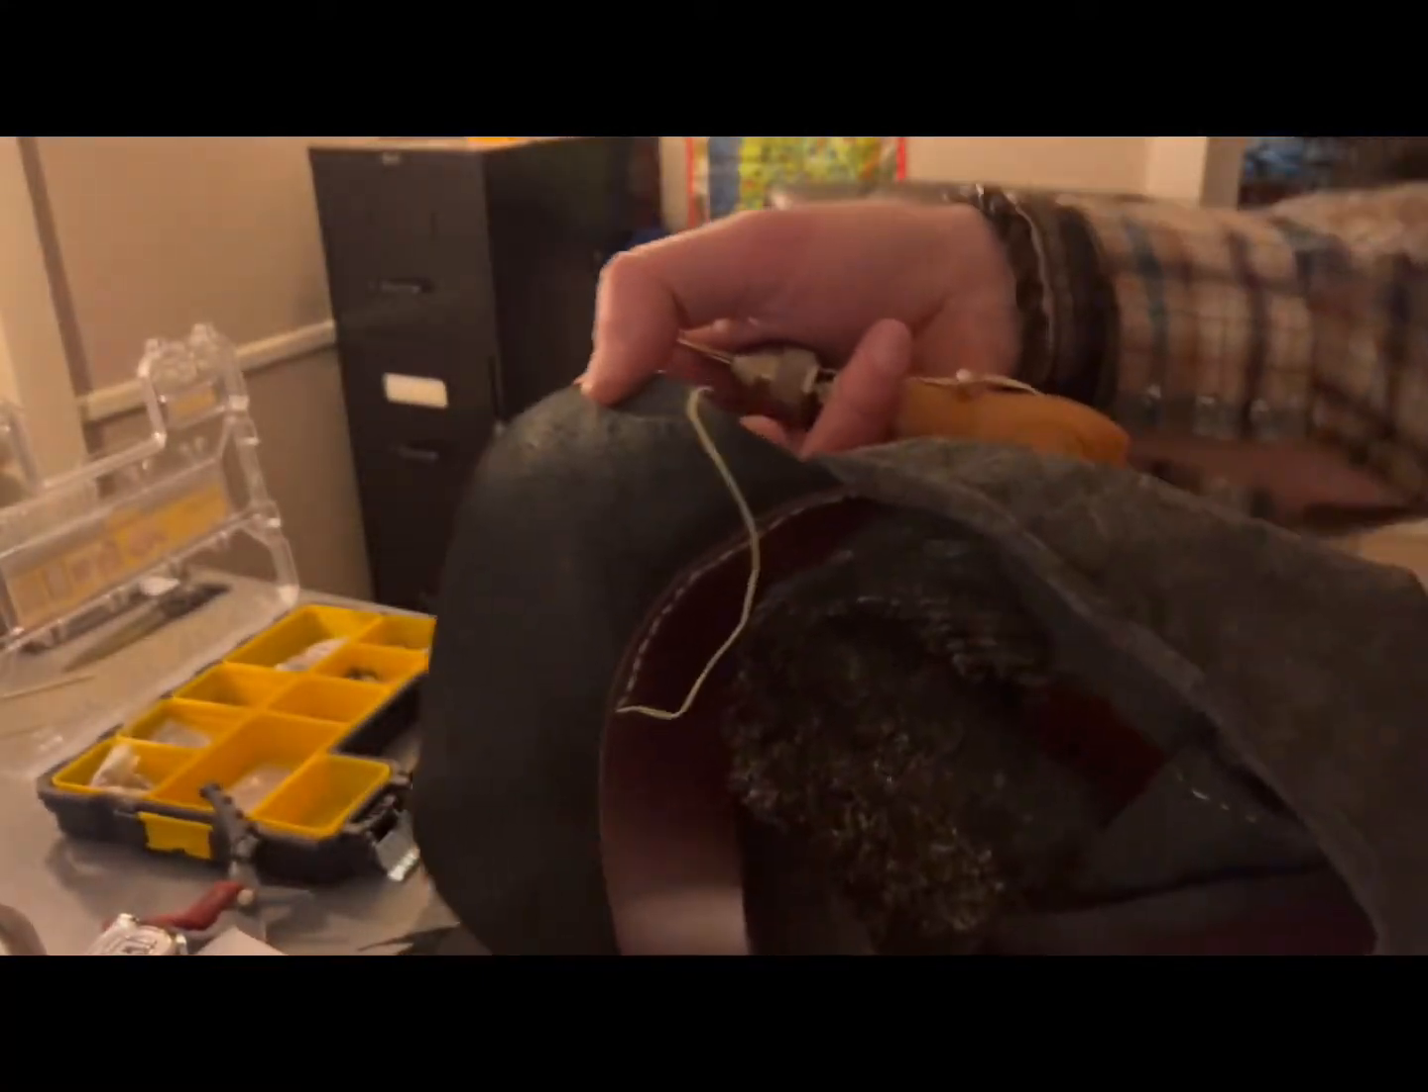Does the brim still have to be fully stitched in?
Yes.